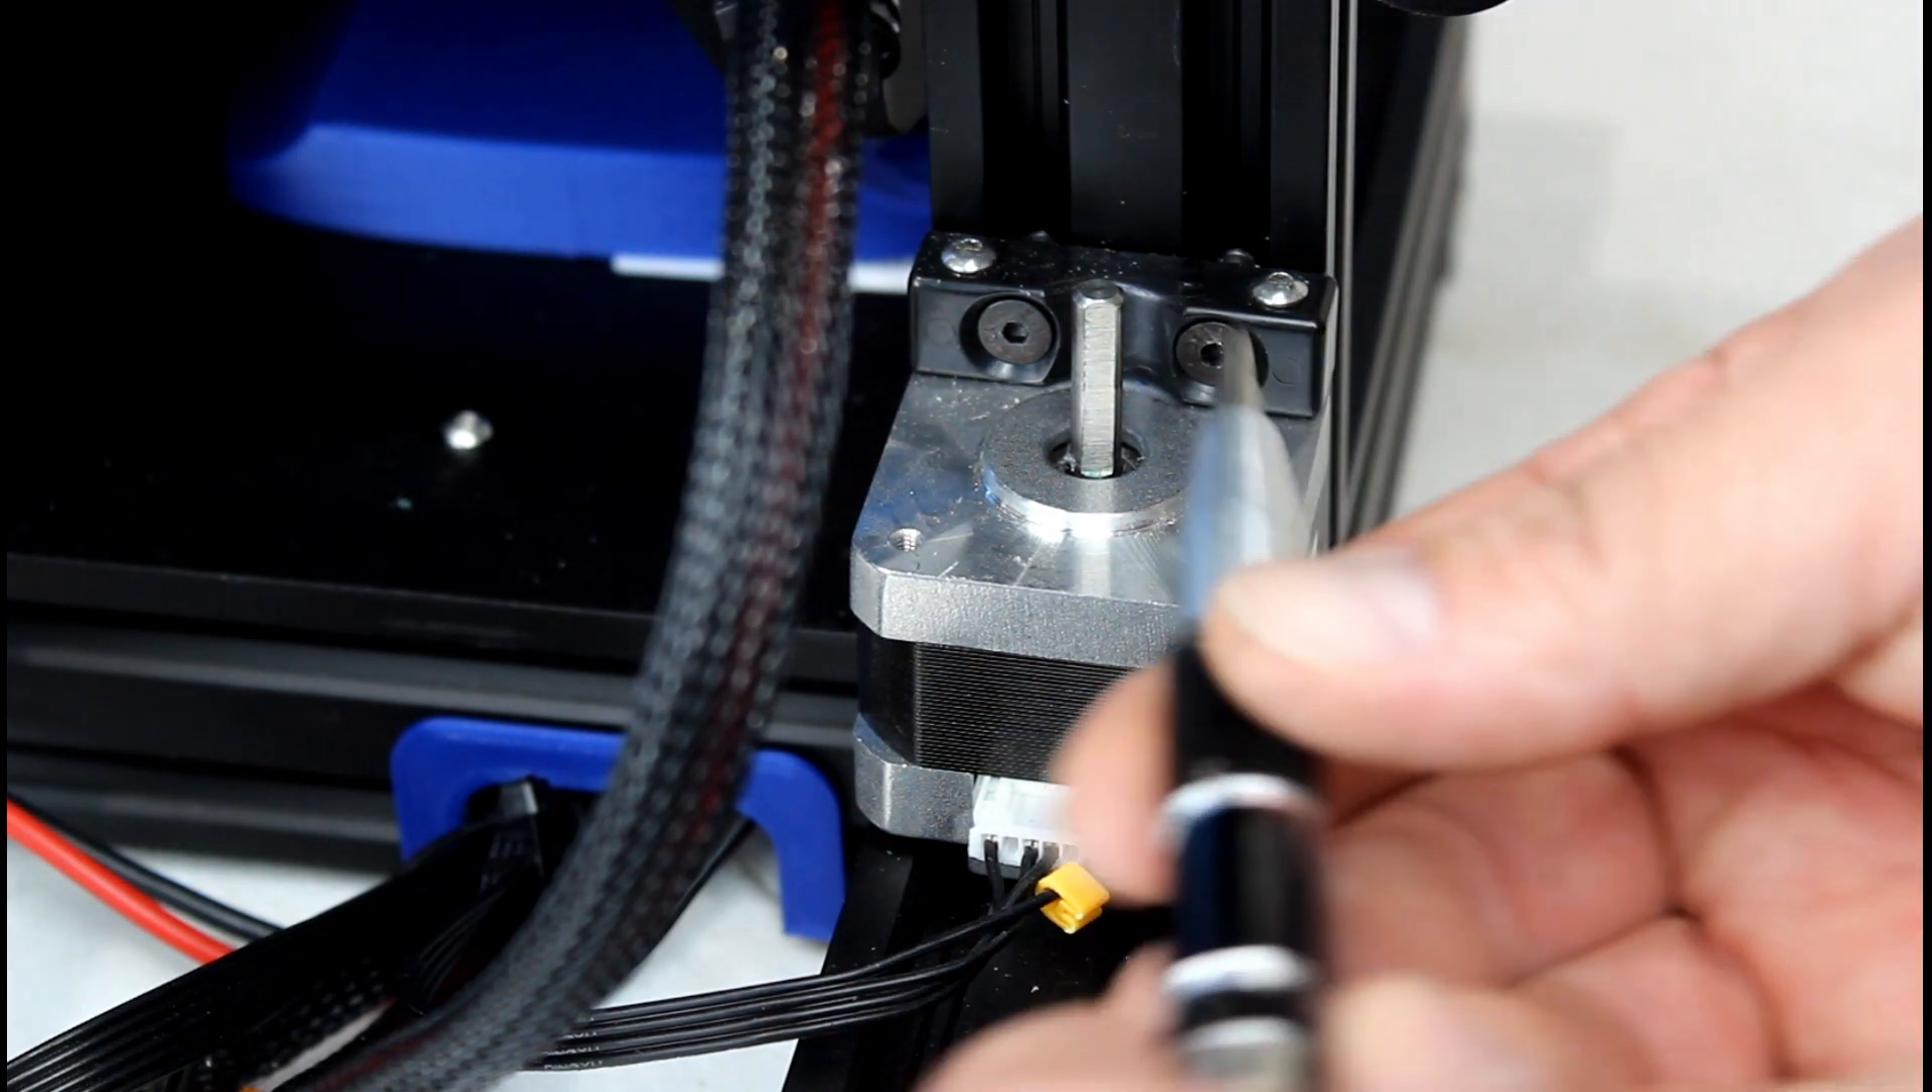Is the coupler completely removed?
Yes.